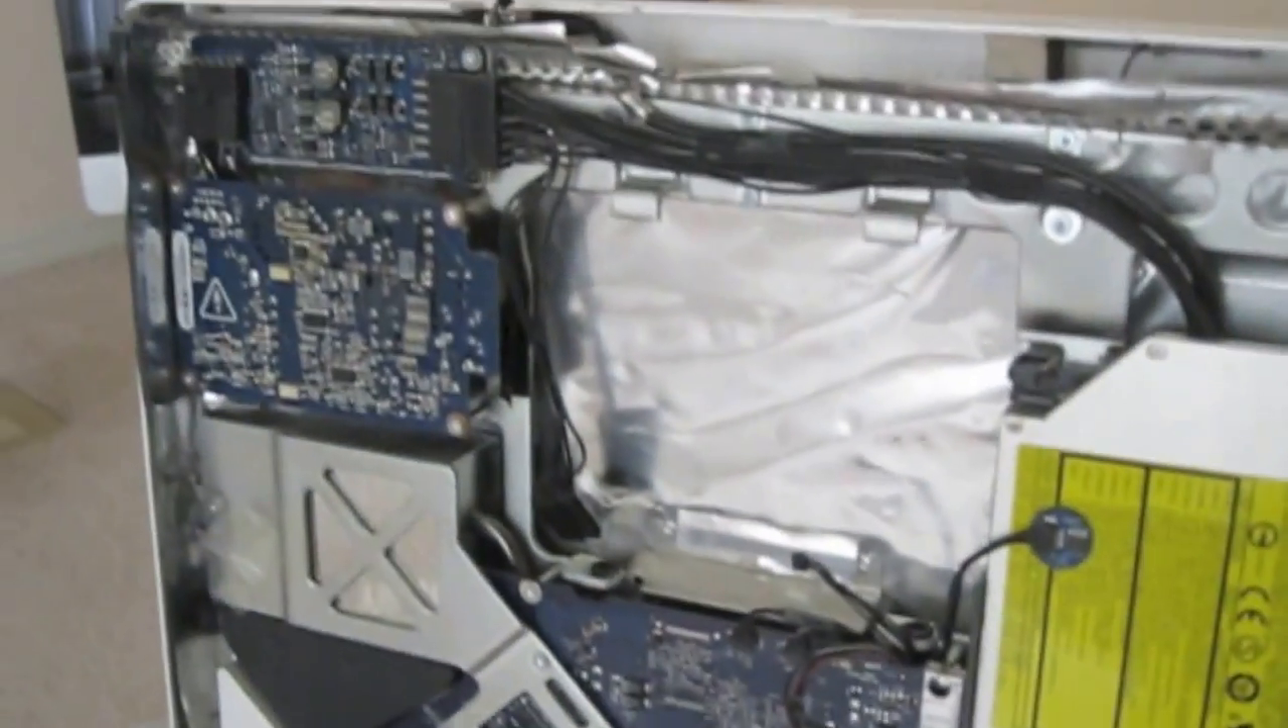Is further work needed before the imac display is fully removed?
No.